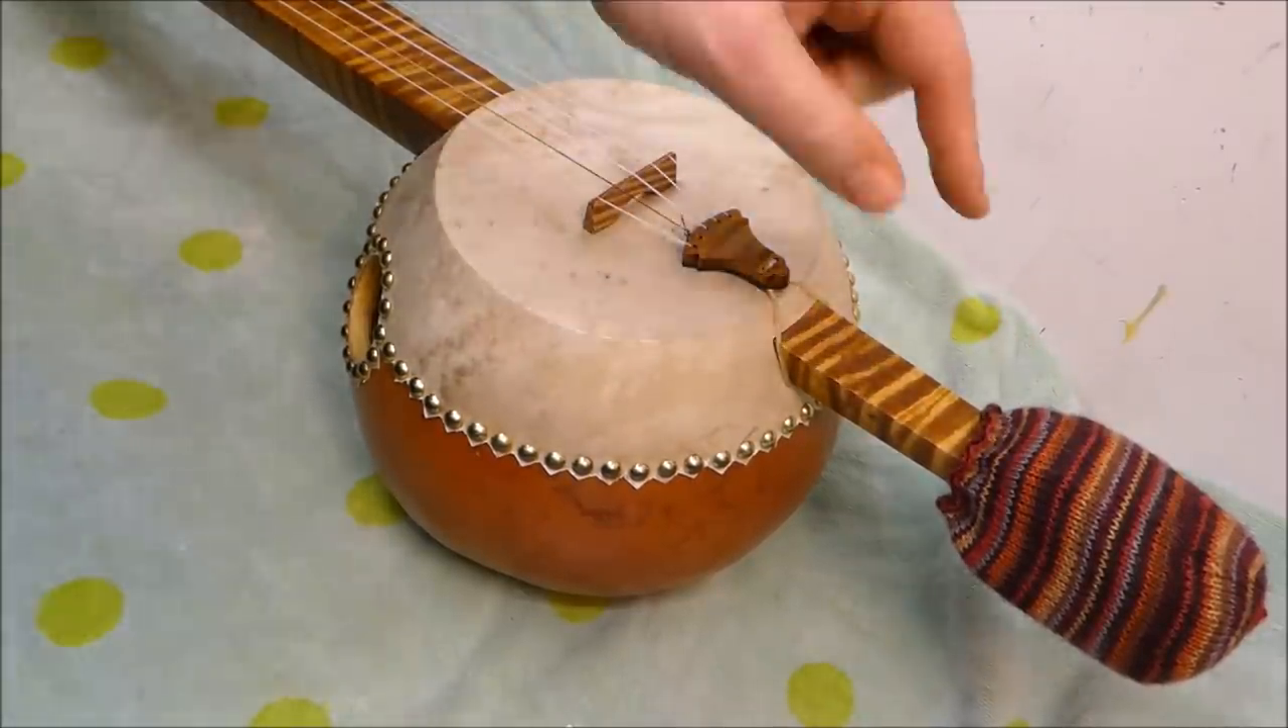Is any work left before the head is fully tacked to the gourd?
No.